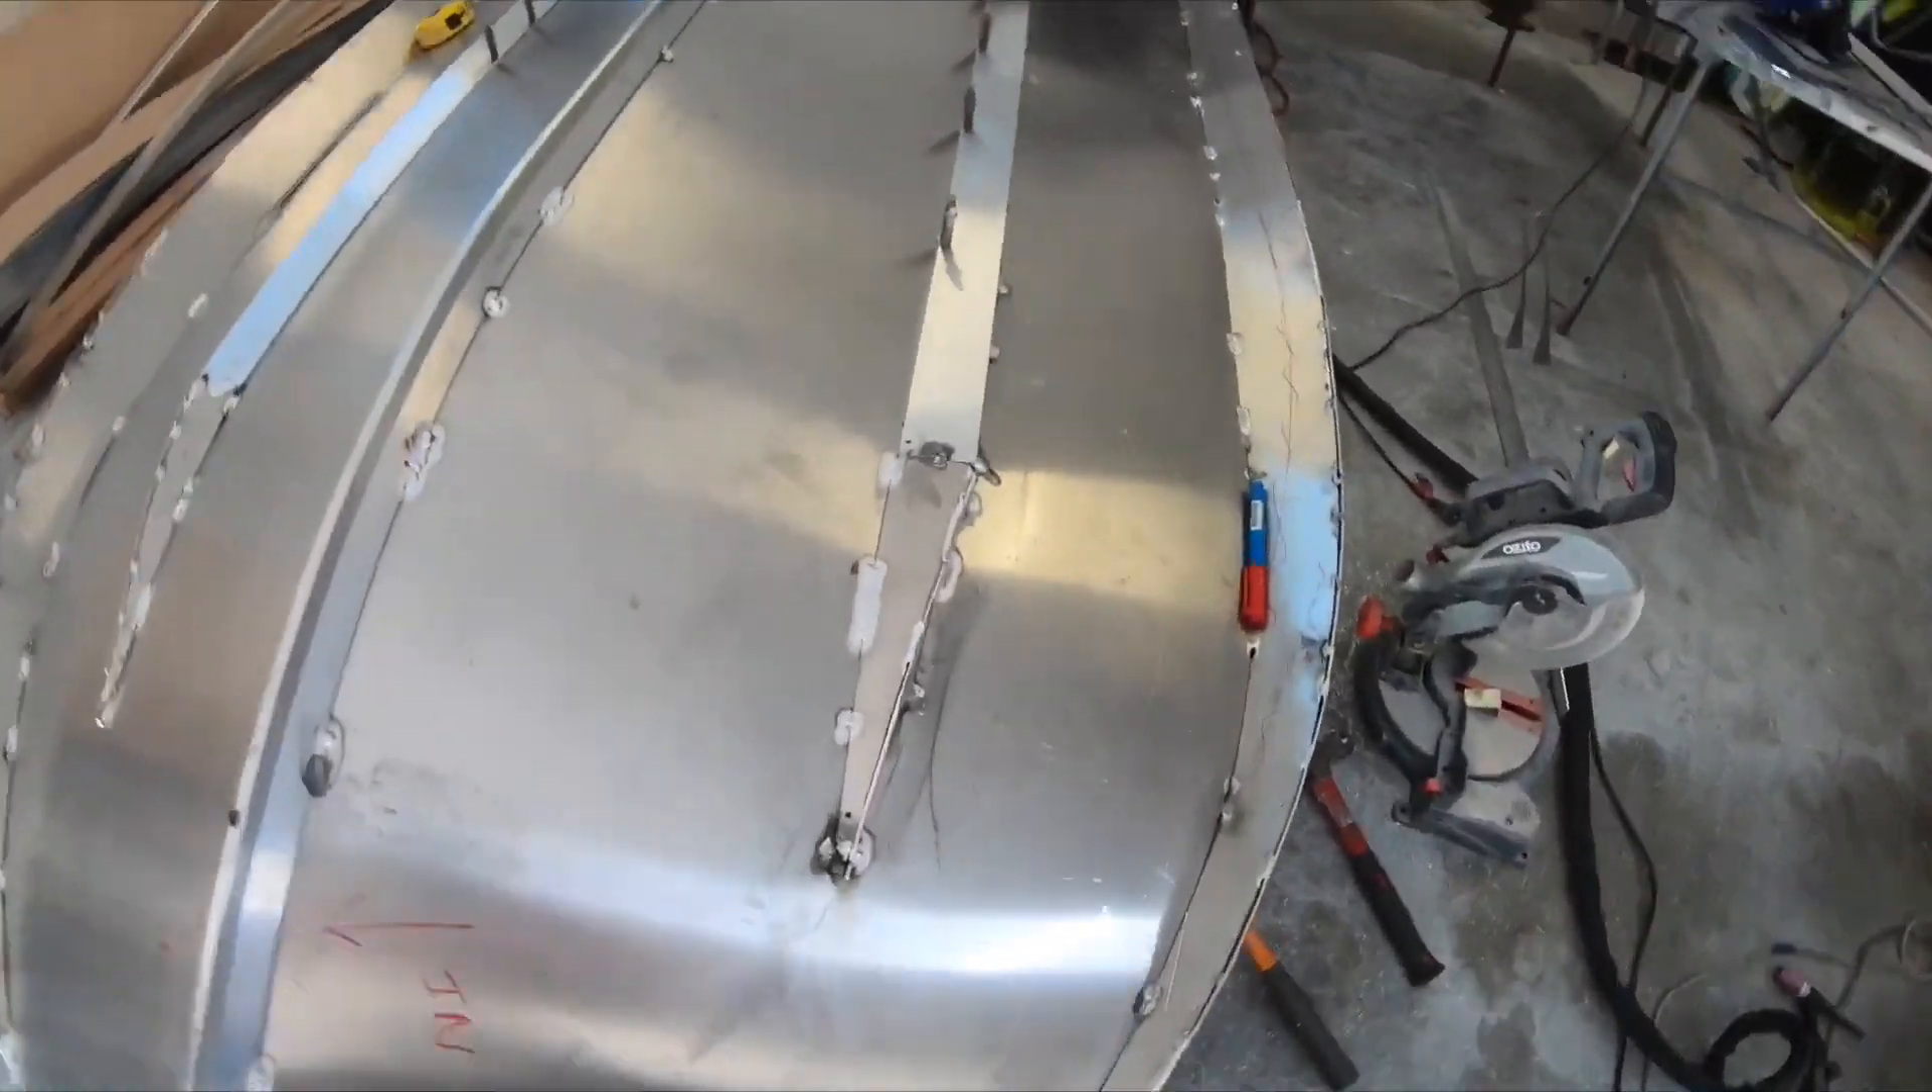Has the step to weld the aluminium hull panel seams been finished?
No.